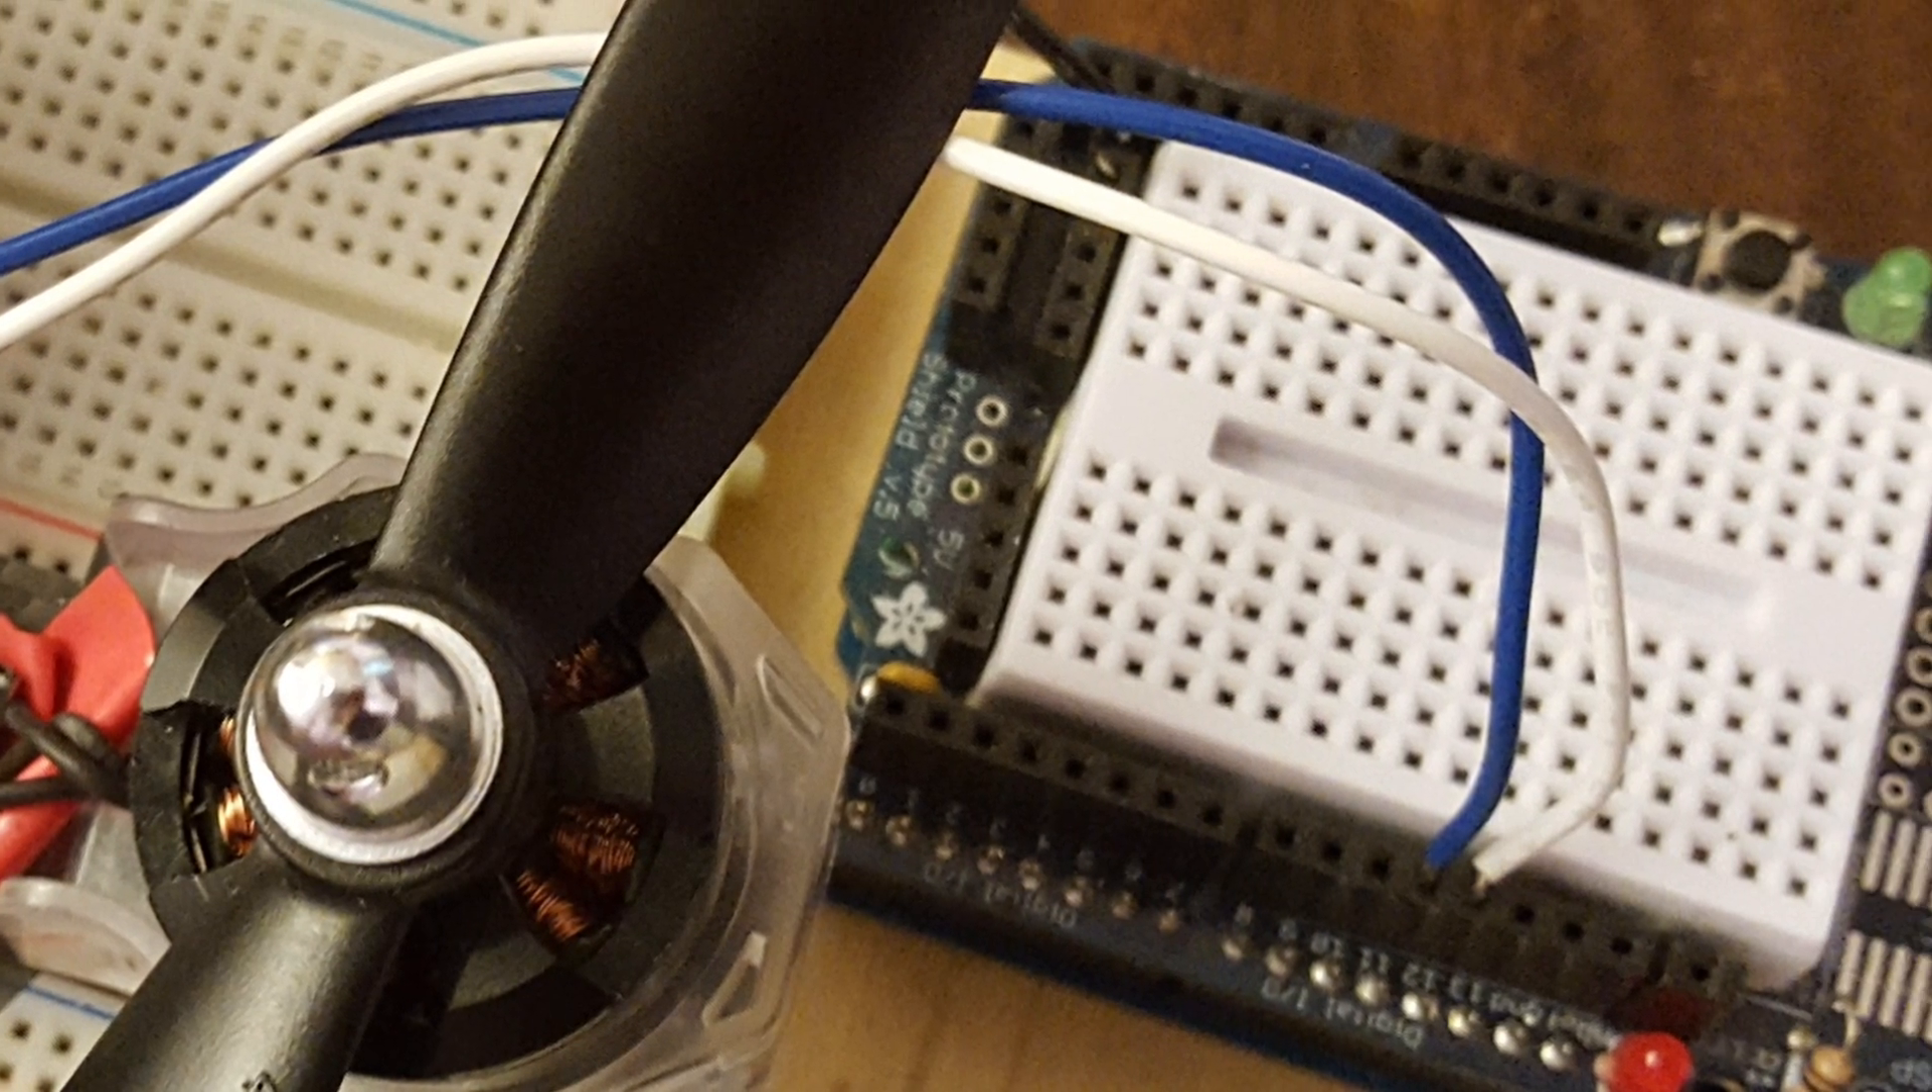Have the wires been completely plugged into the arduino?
Yes.